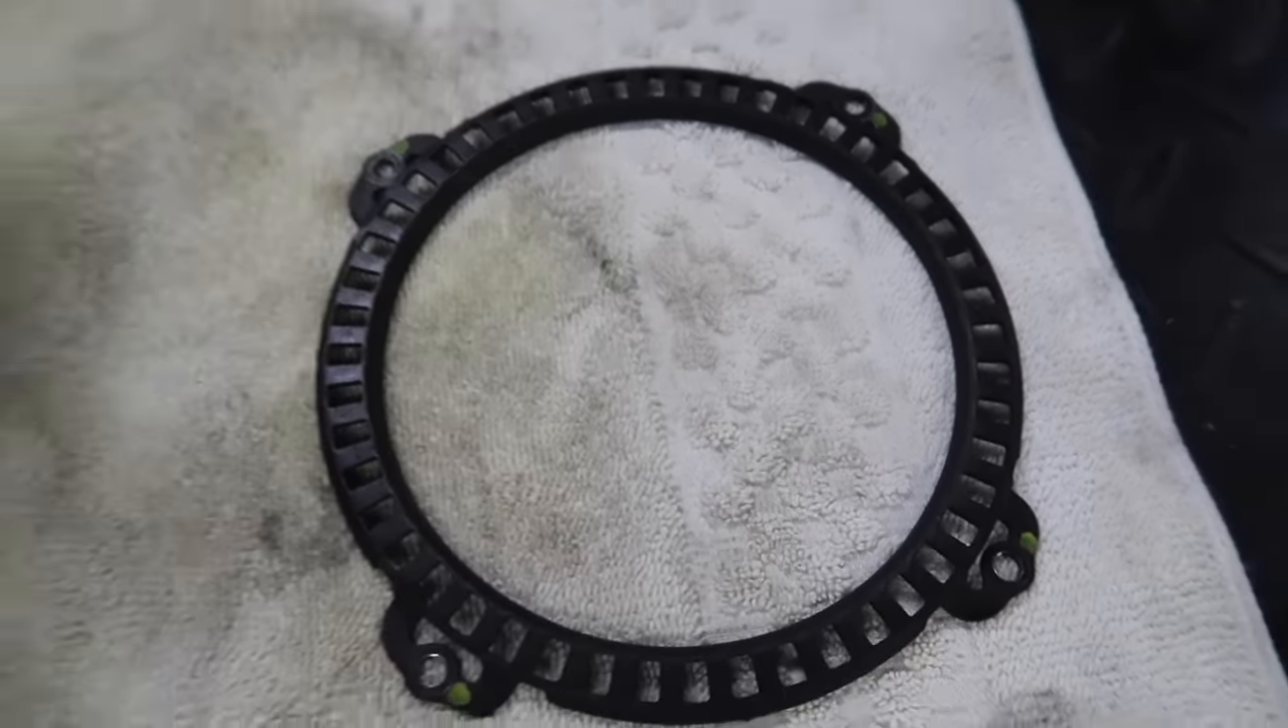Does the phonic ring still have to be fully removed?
No.